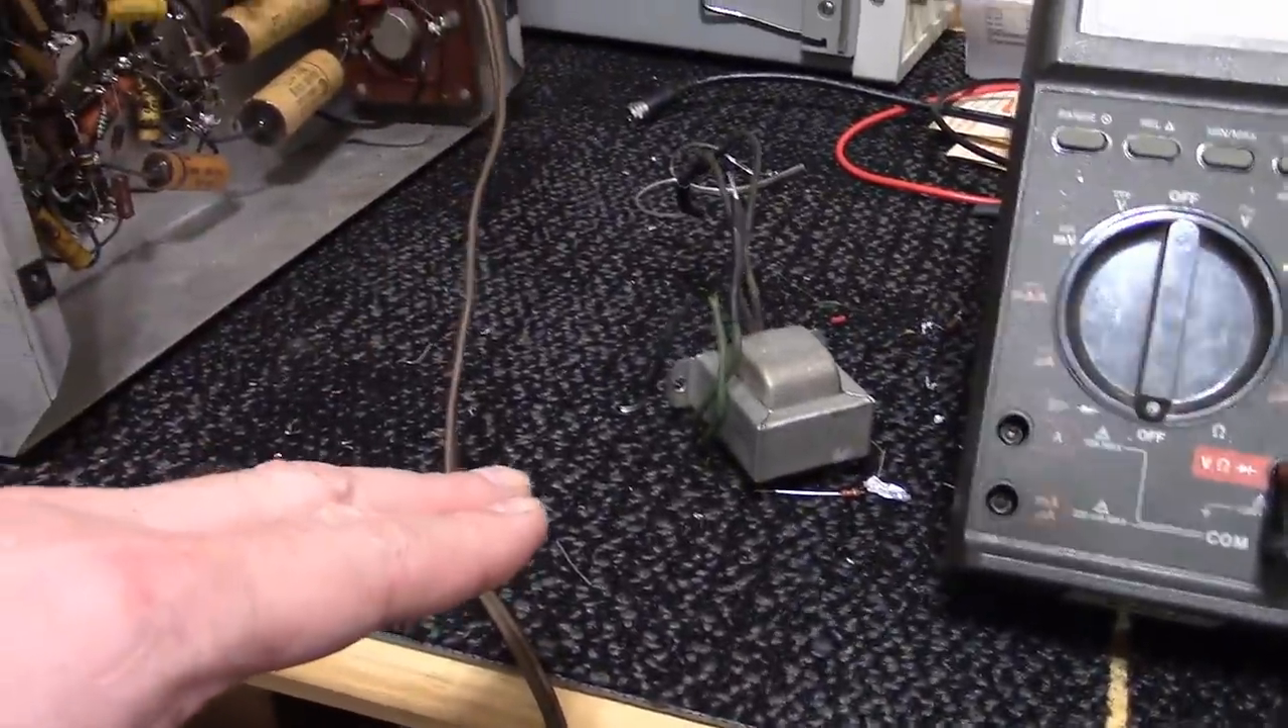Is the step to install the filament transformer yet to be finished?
Yes.